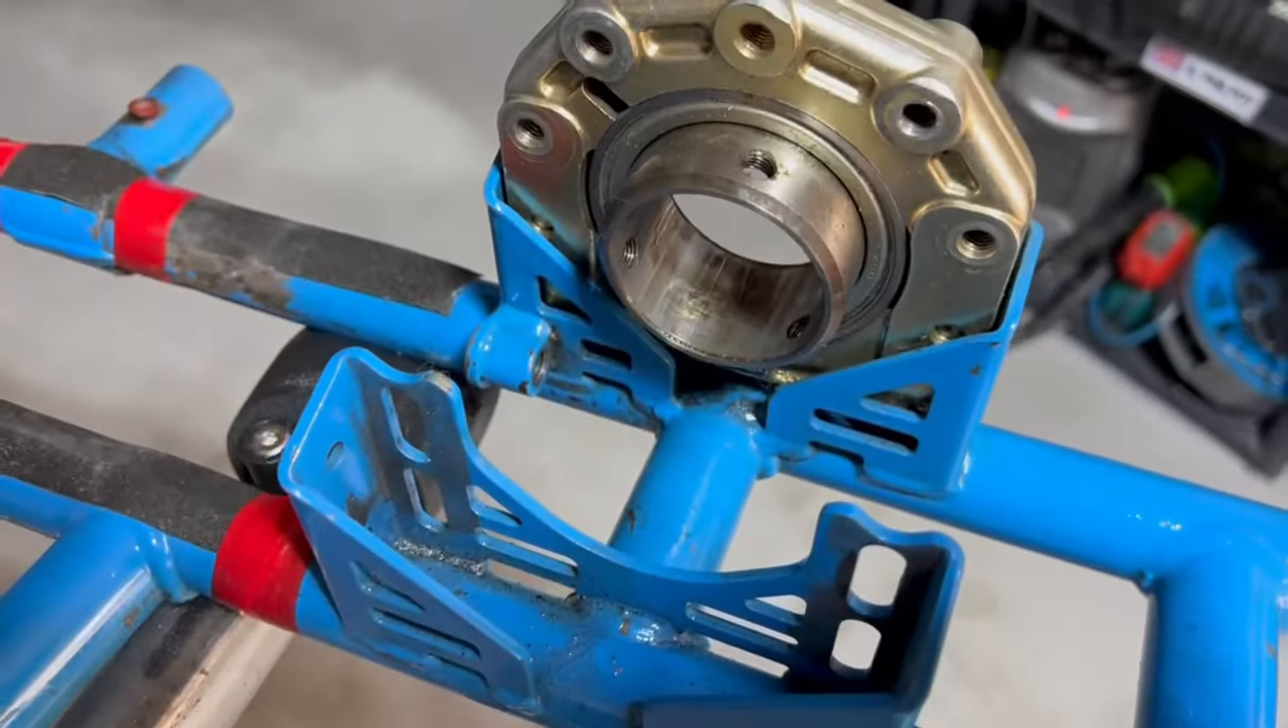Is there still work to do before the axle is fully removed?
No.